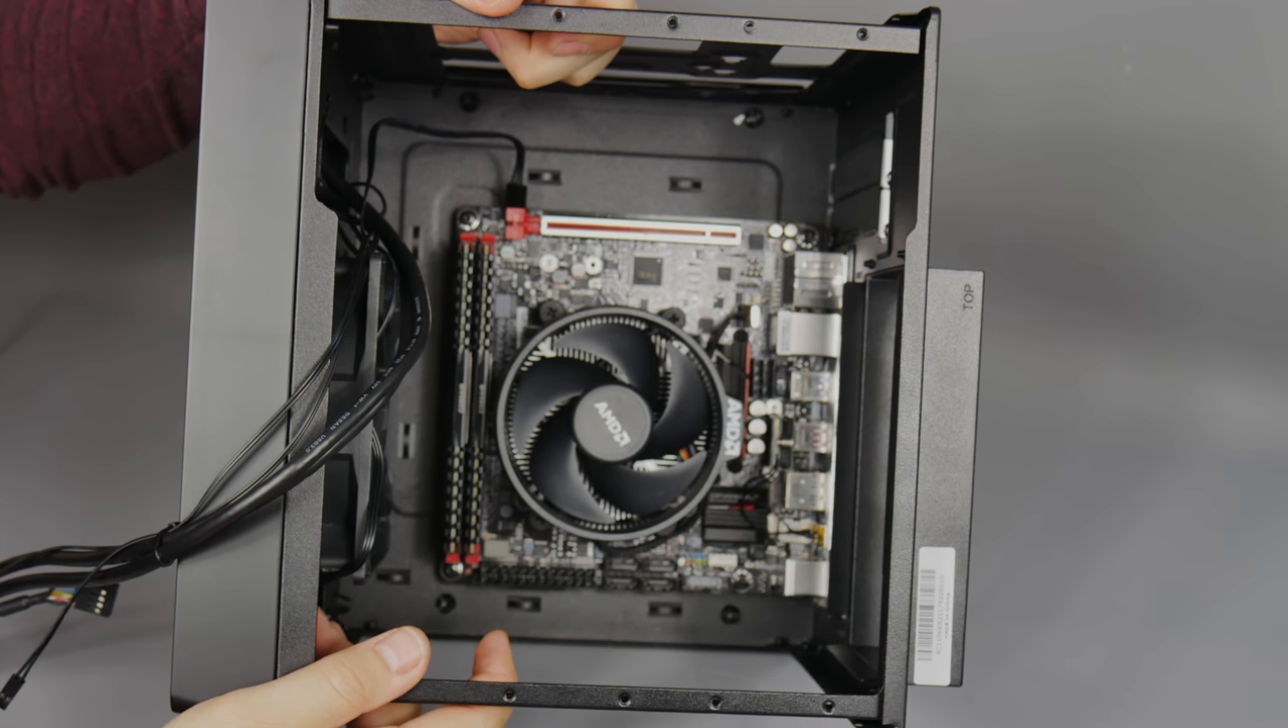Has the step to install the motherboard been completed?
Yes.